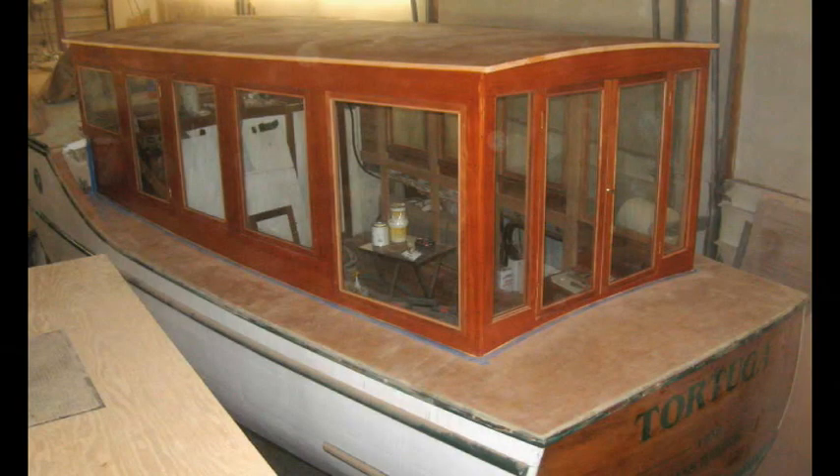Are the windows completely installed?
Yes.